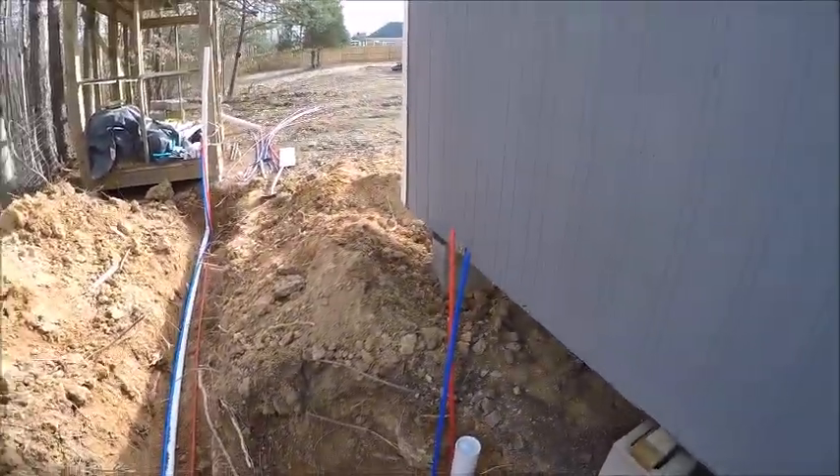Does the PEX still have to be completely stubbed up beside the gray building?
No.